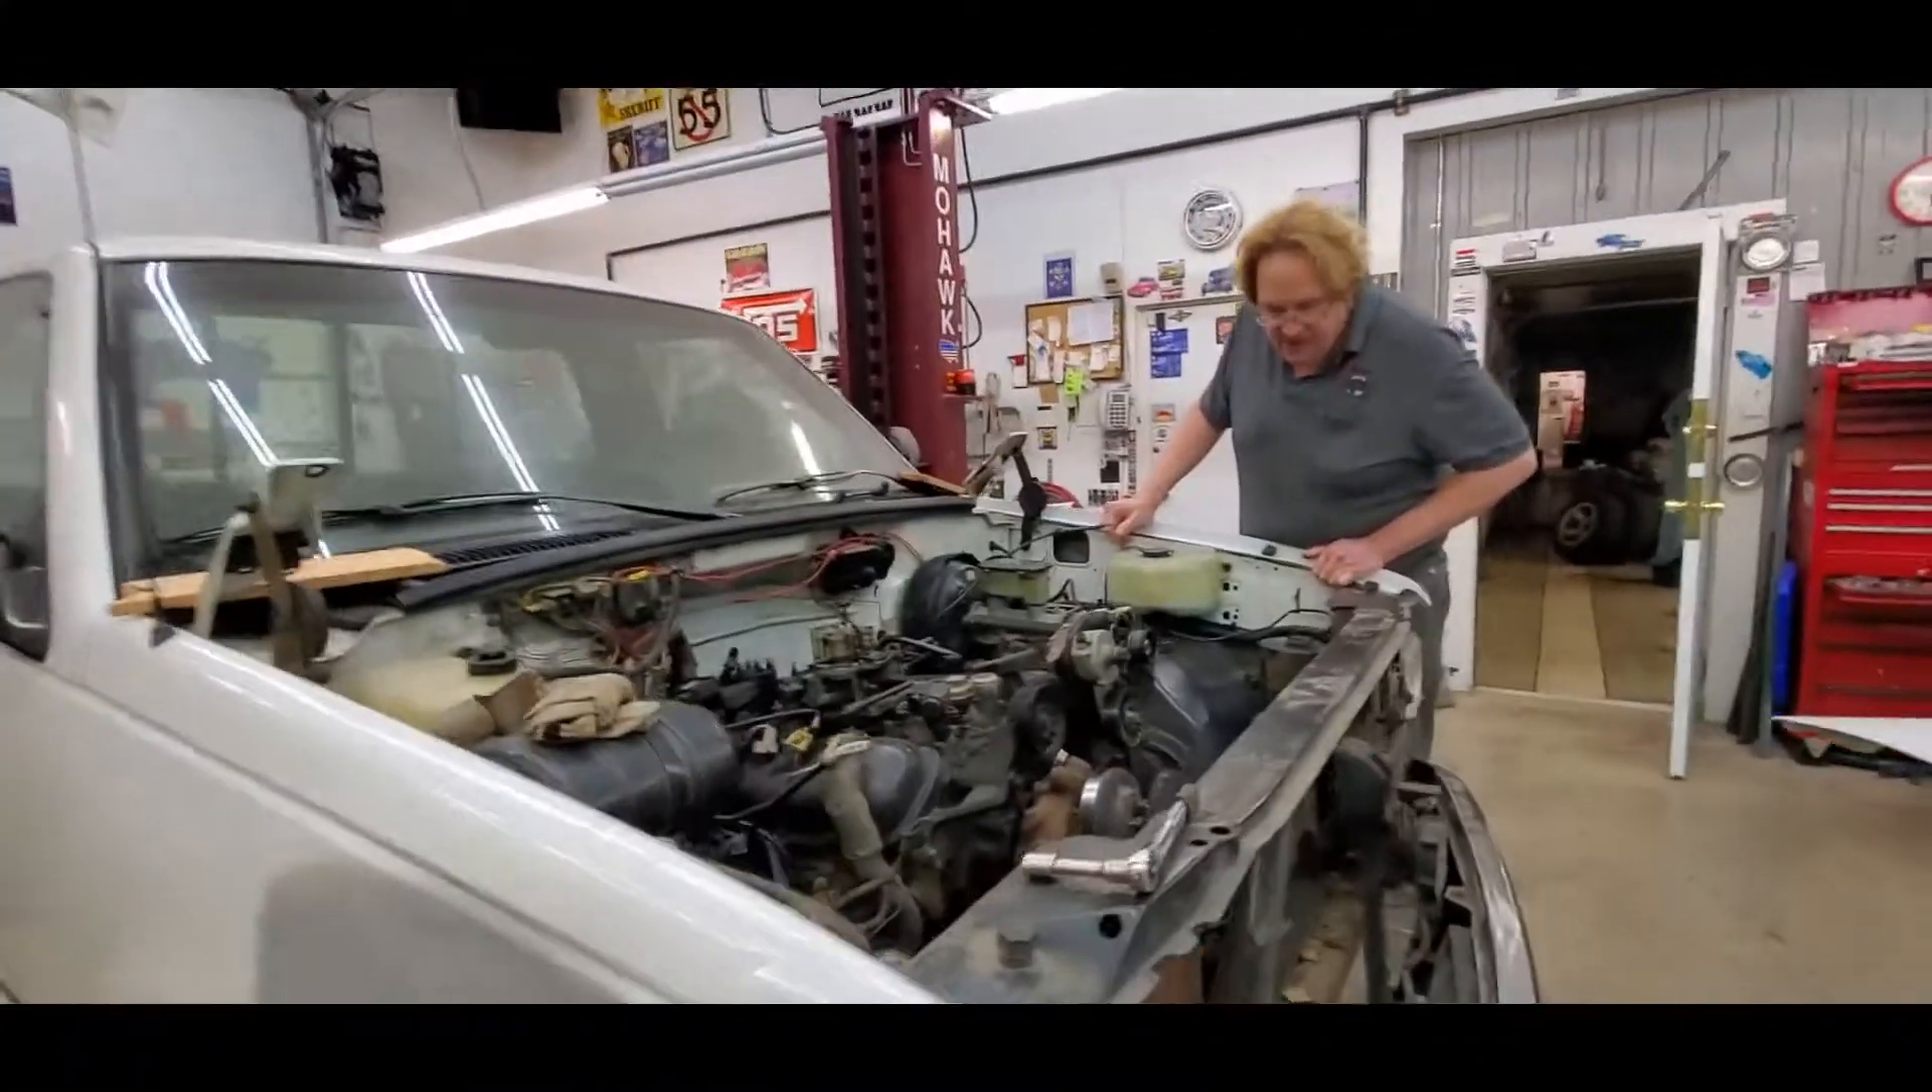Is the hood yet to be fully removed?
No.